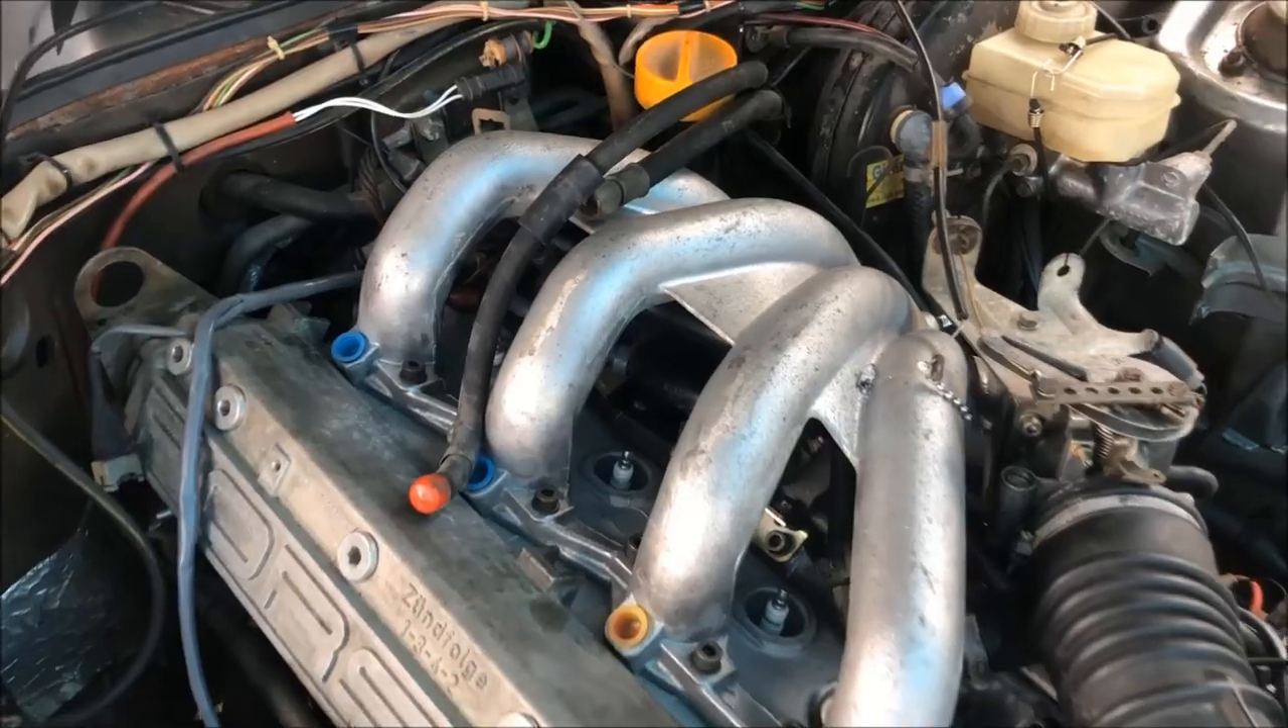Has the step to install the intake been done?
Yes.